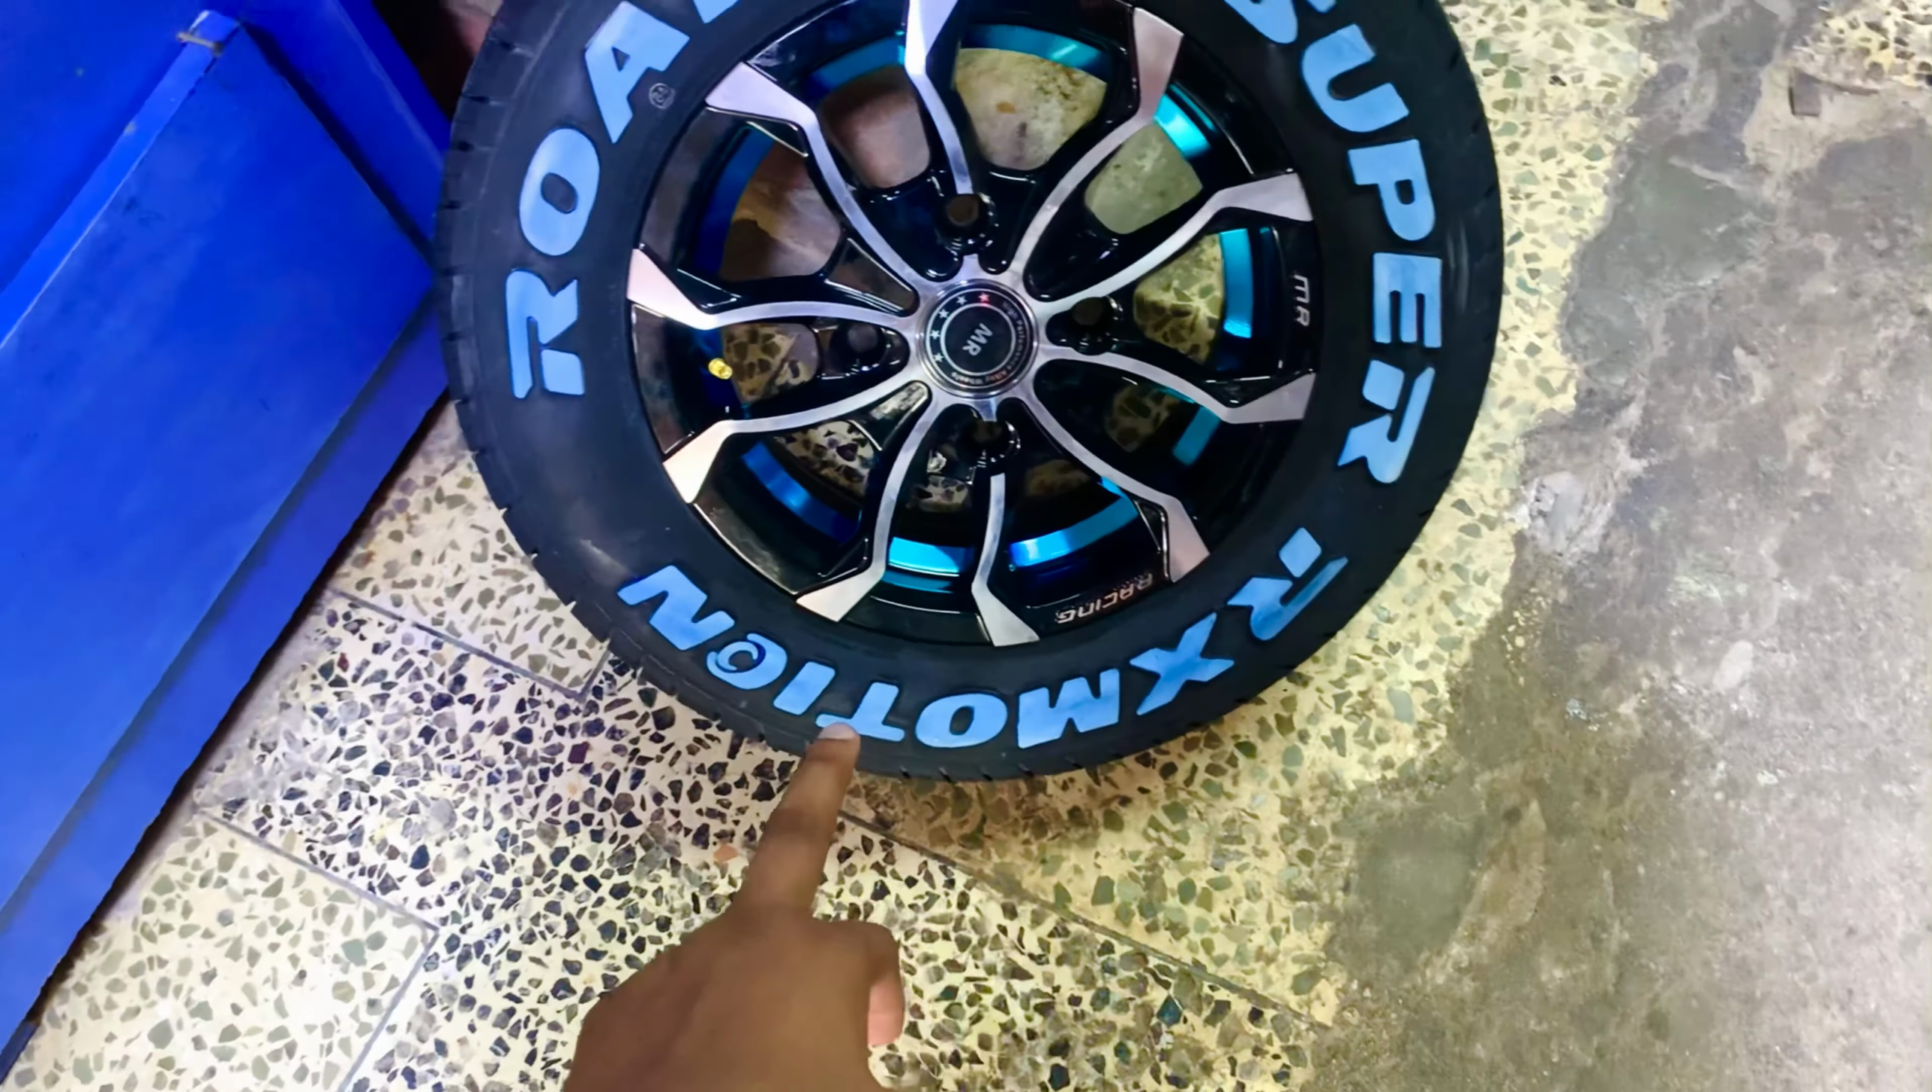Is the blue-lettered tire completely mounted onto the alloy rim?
Yes.